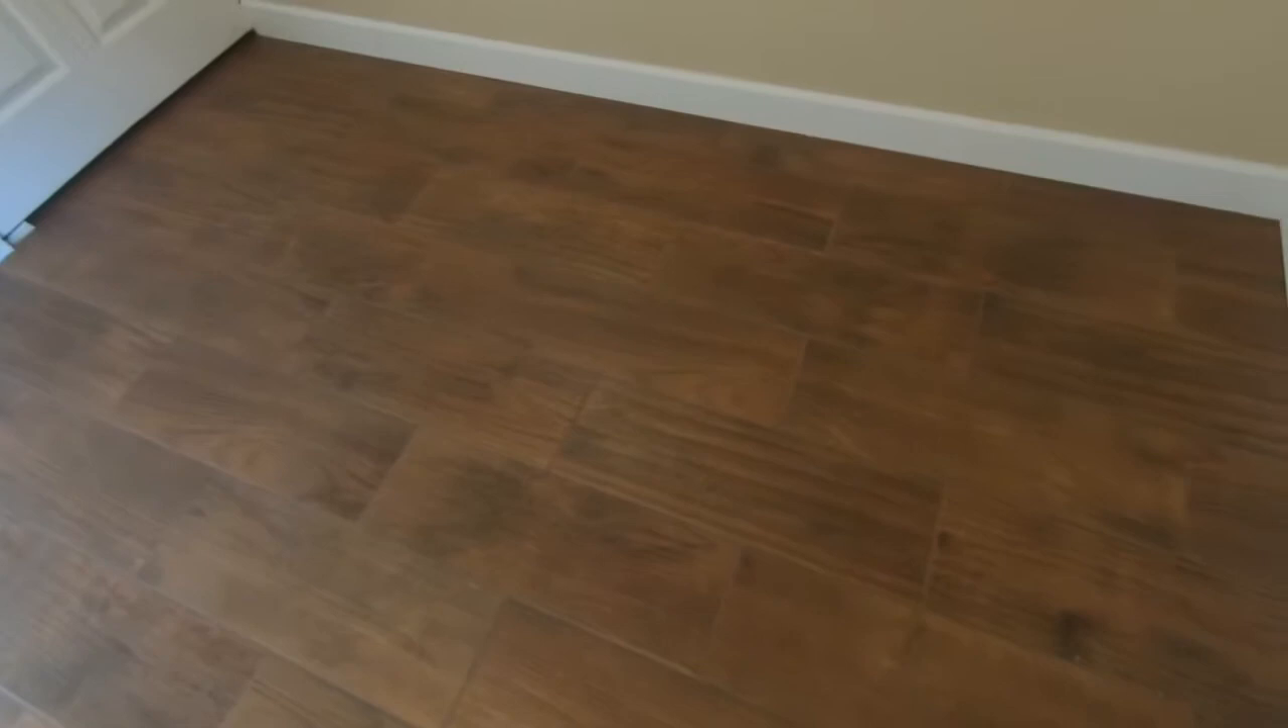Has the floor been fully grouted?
Yes.